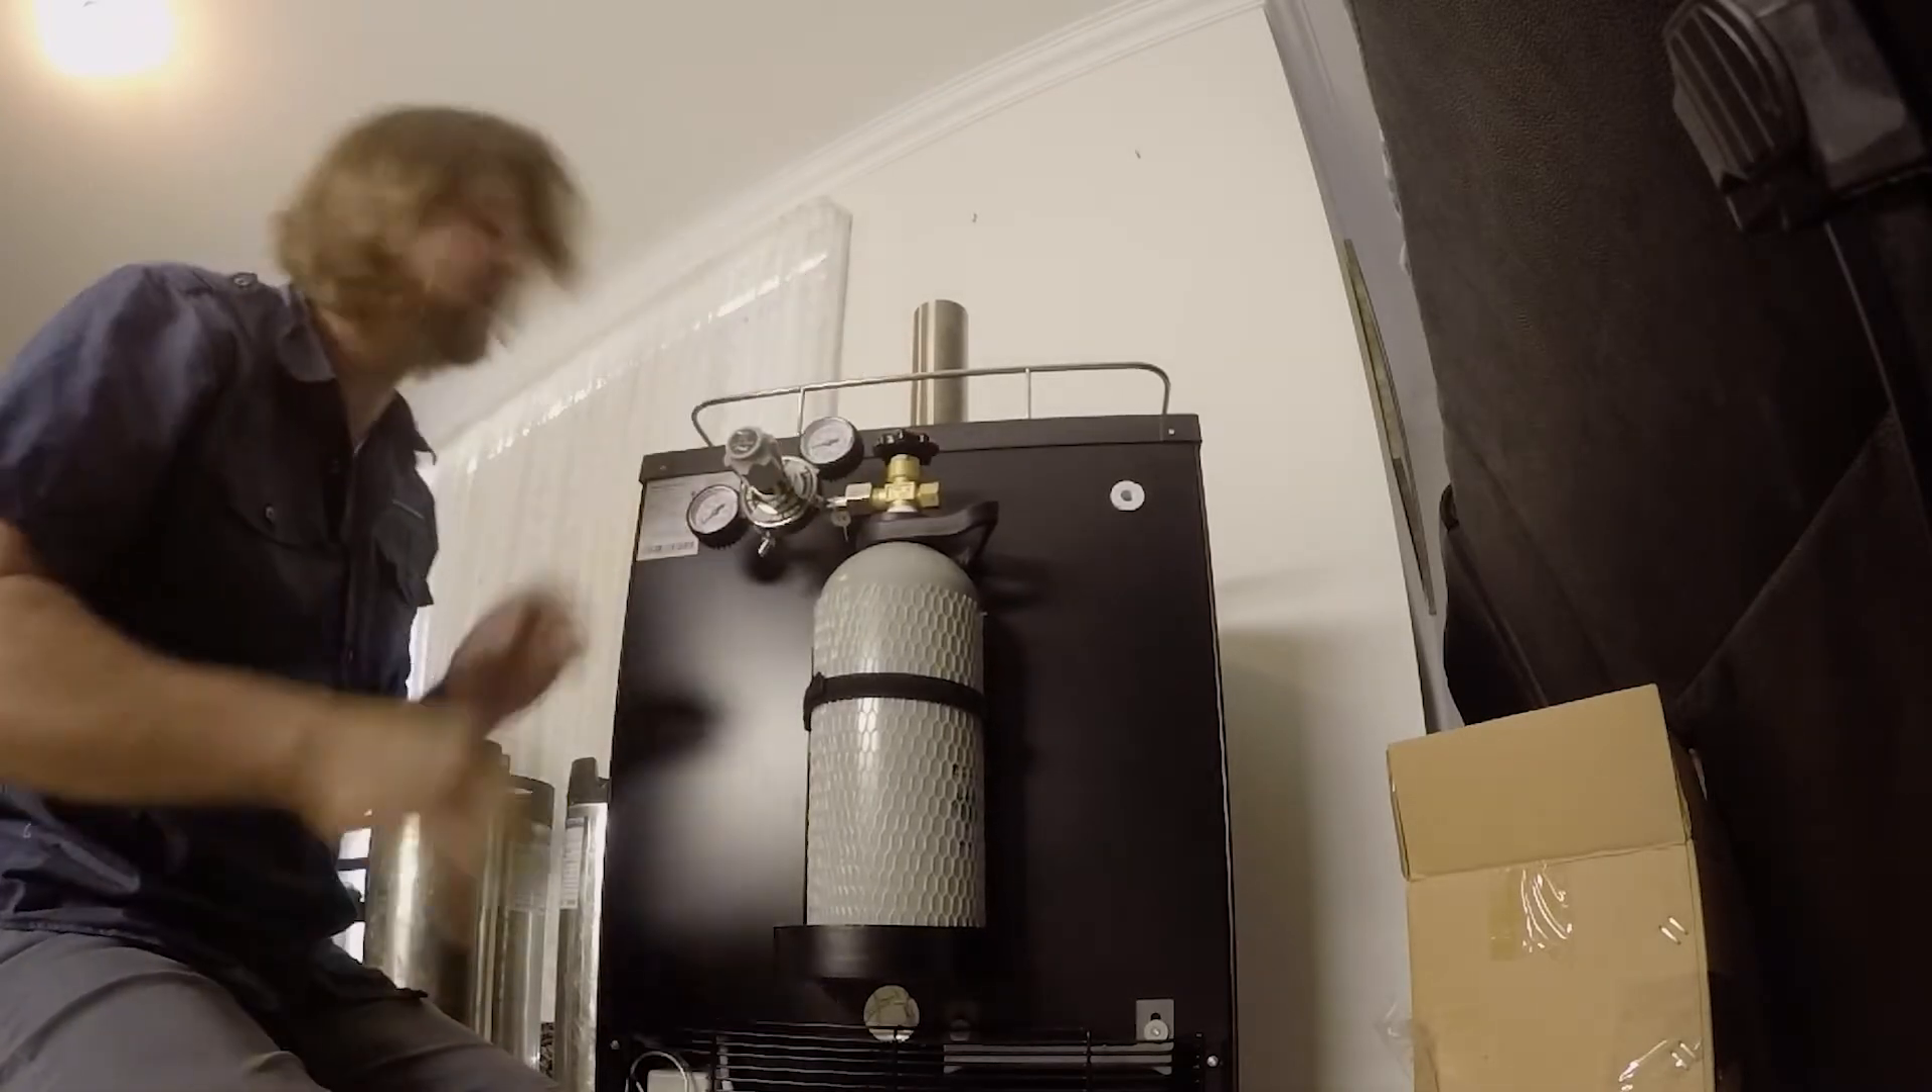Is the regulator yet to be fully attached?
No.